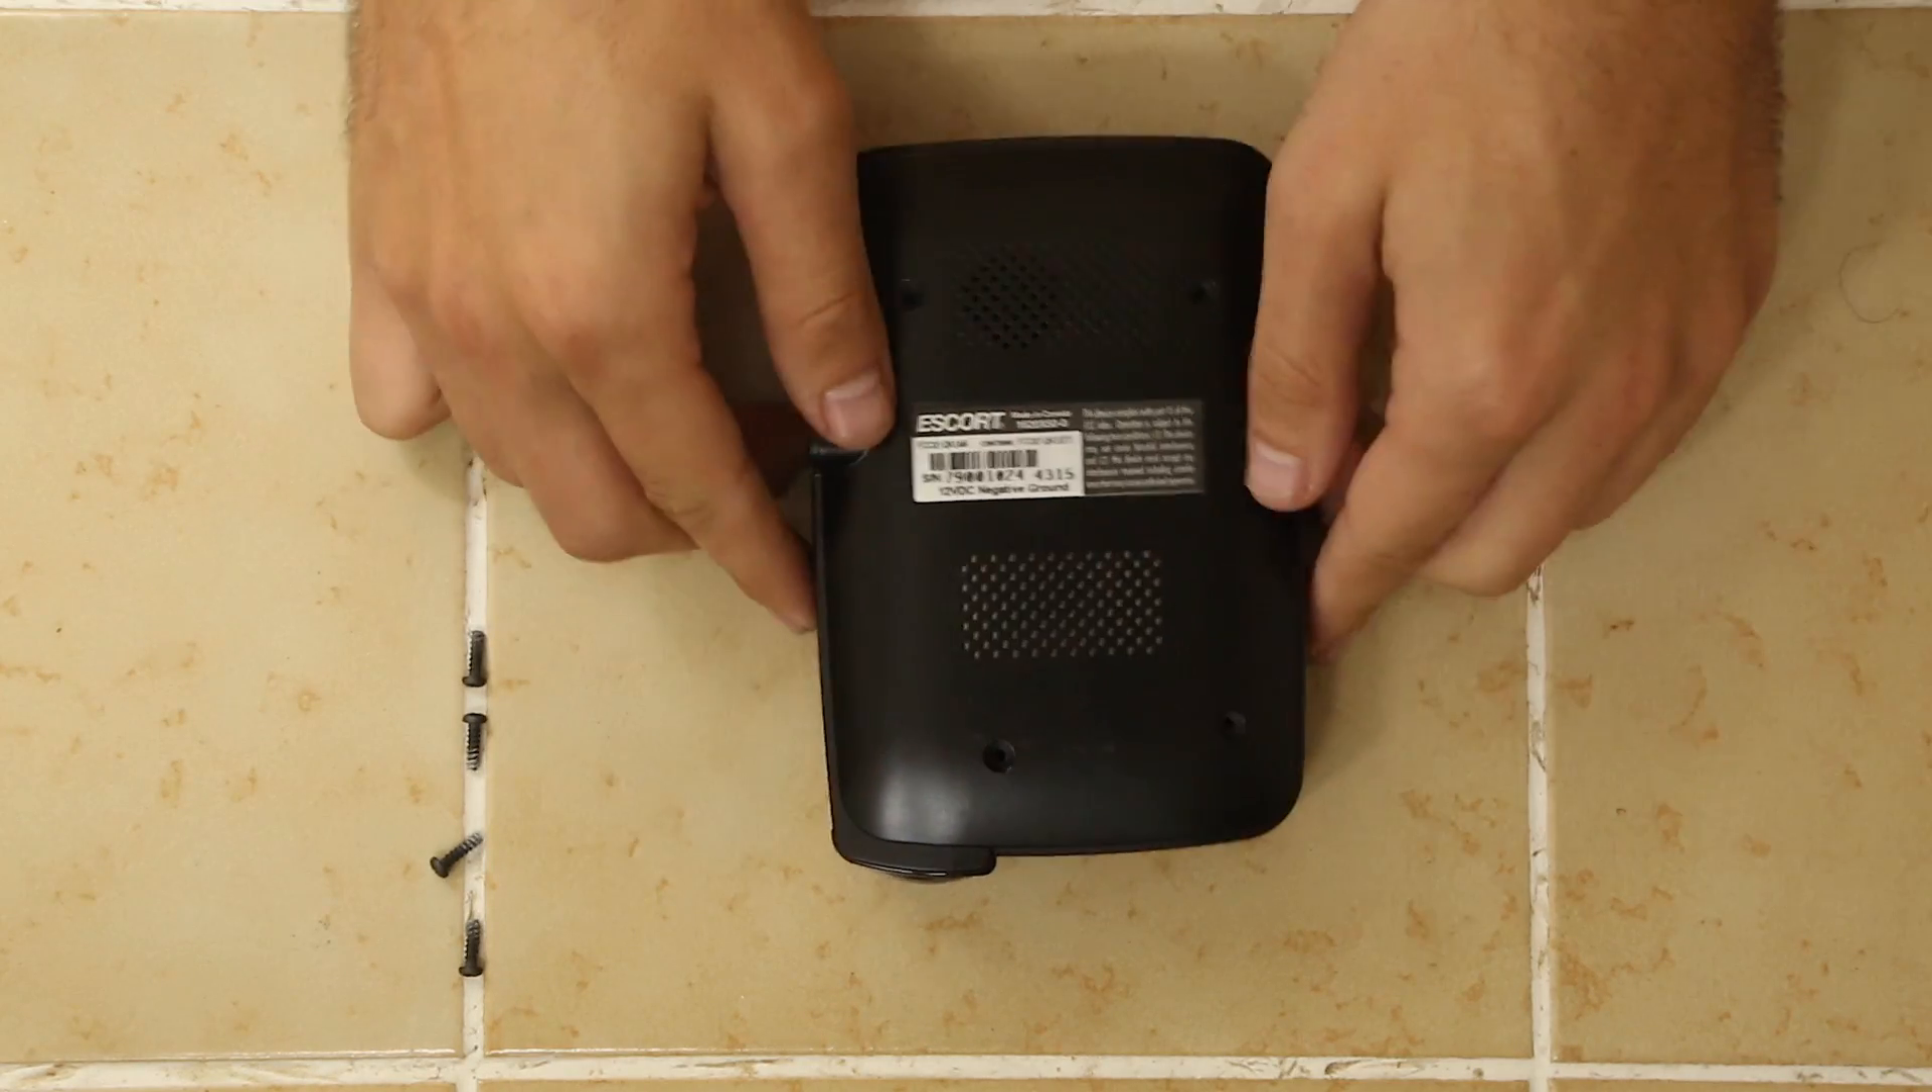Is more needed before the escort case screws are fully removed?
No.